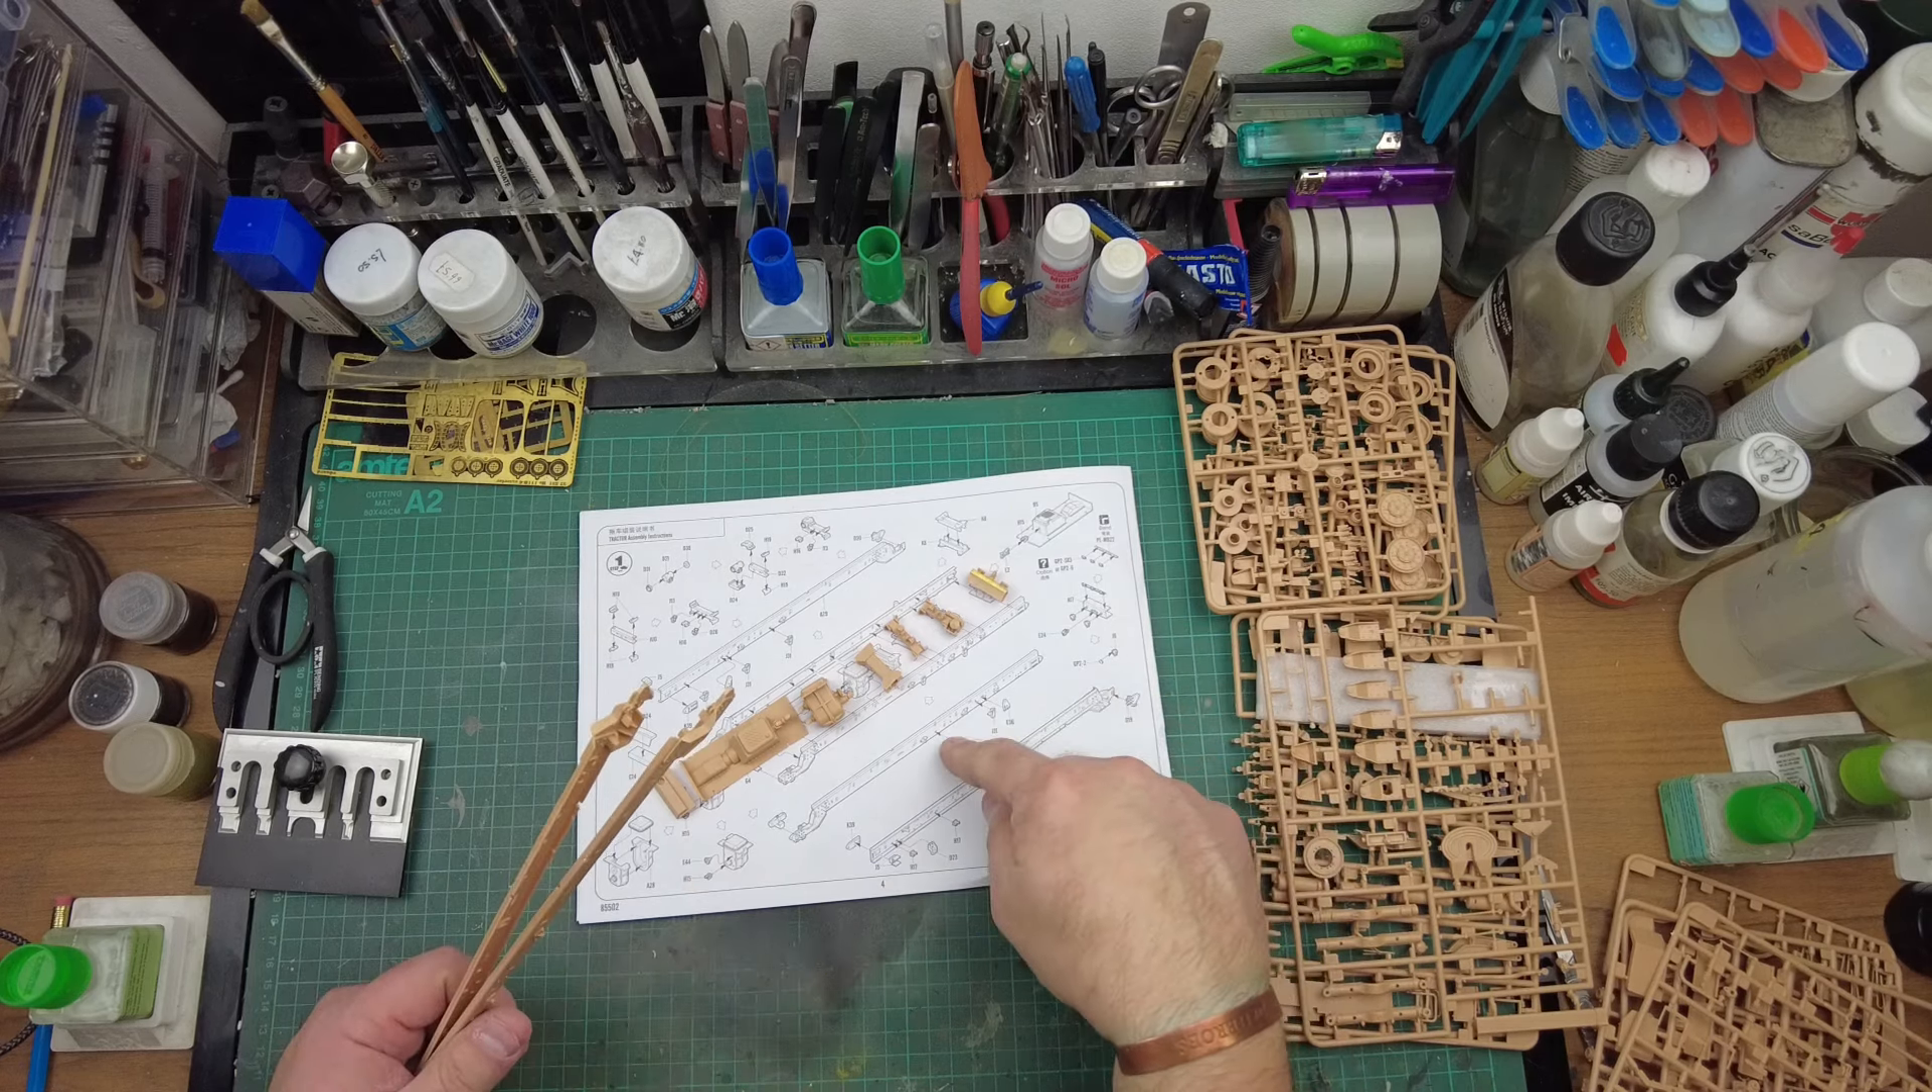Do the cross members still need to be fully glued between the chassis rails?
Yes.